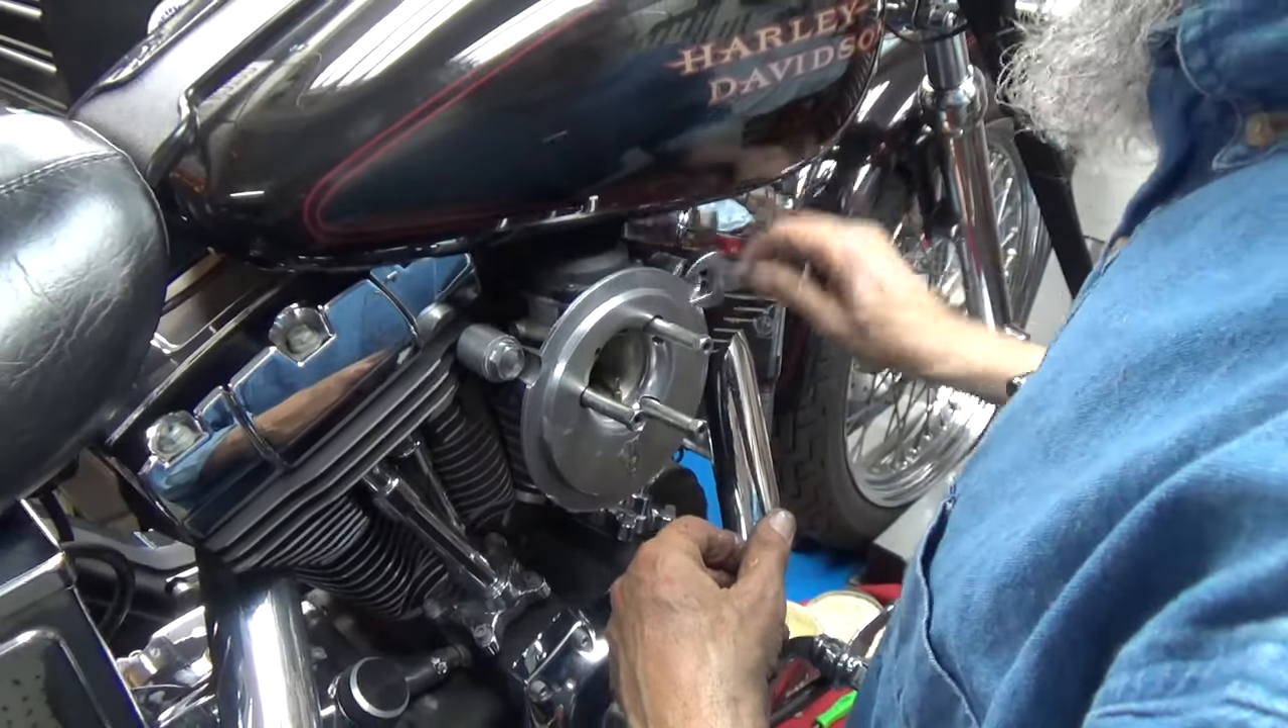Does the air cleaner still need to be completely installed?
Yes.